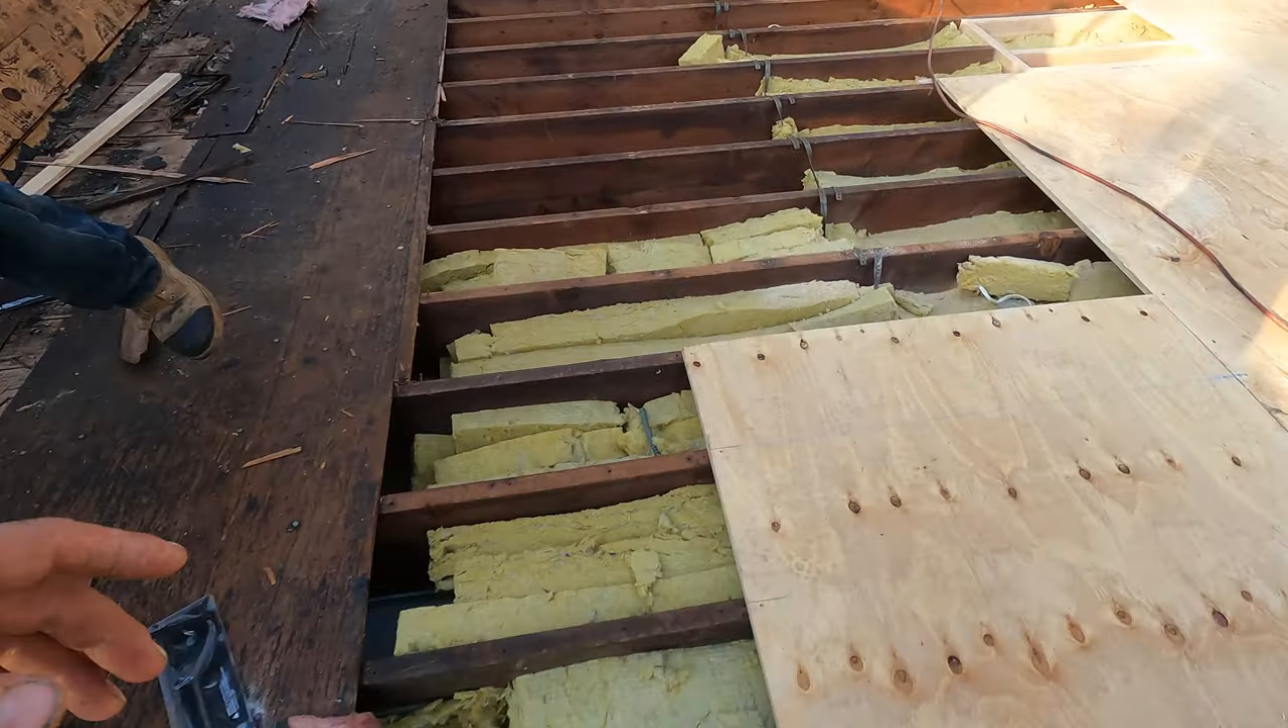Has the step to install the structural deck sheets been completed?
No.